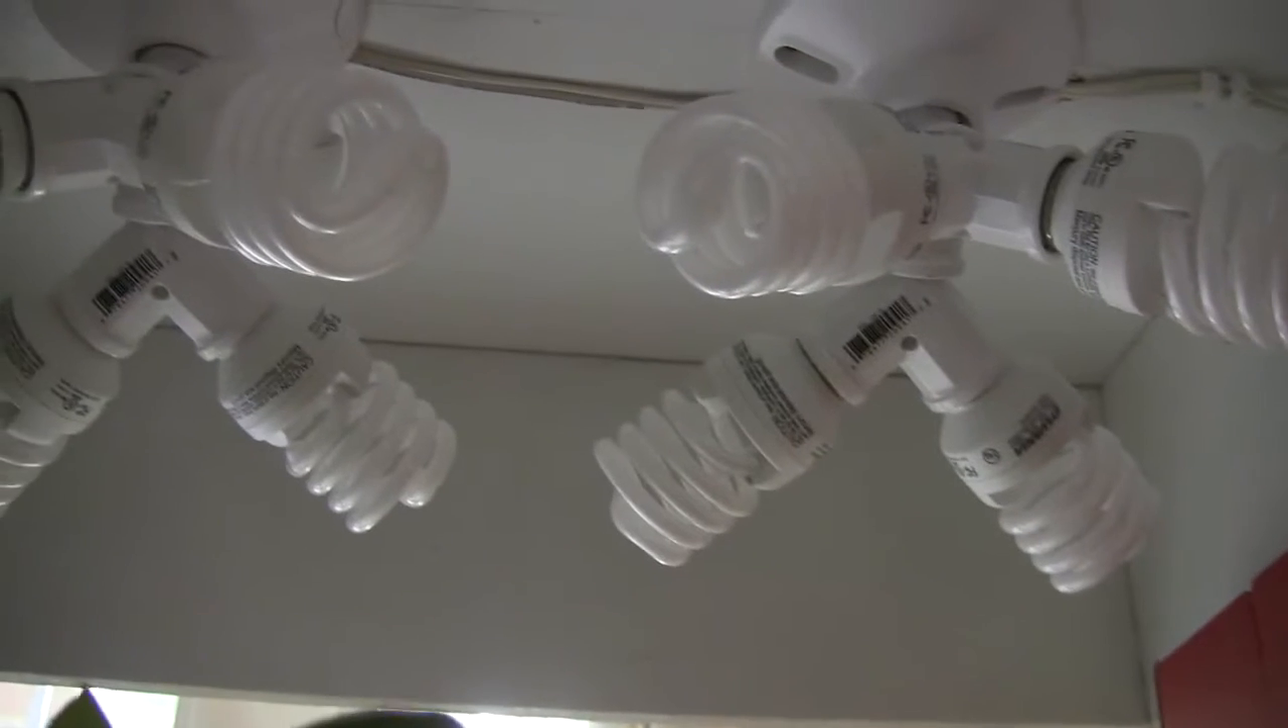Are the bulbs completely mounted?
Yes.